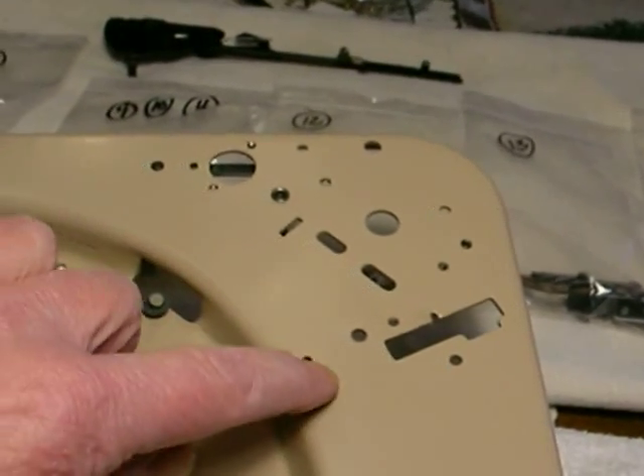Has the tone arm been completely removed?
Yes.